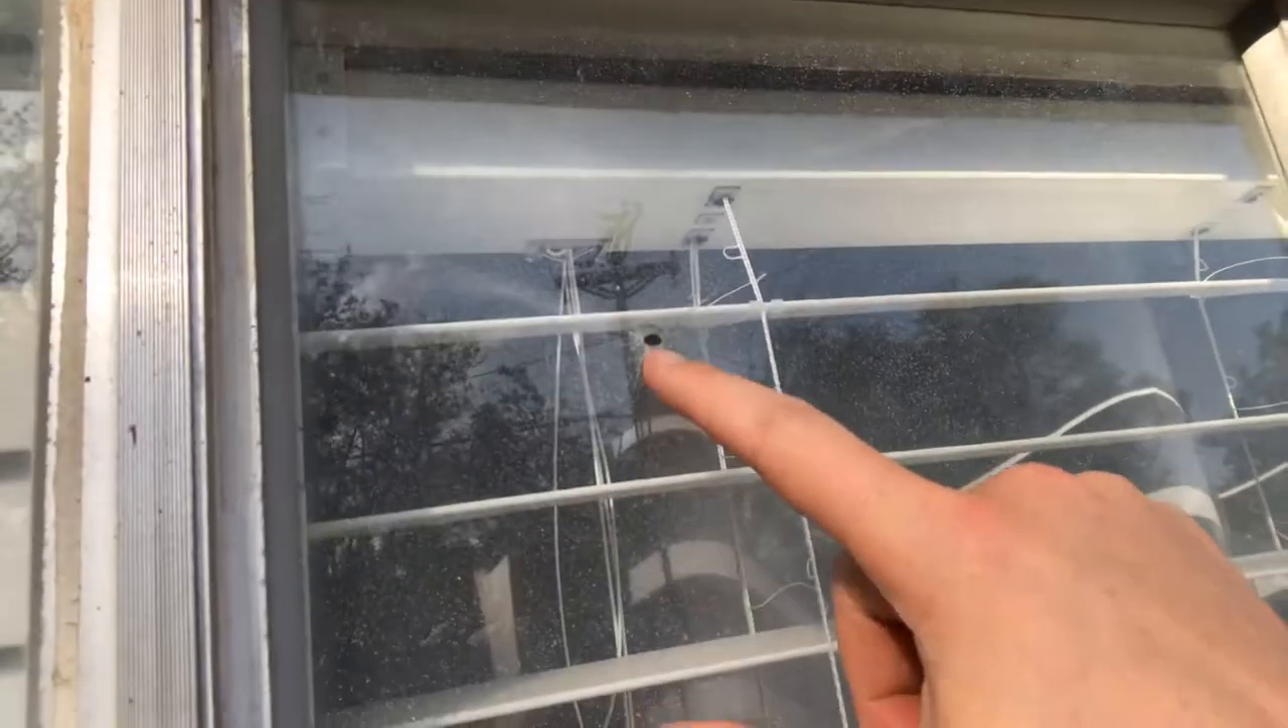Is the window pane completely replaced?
No.